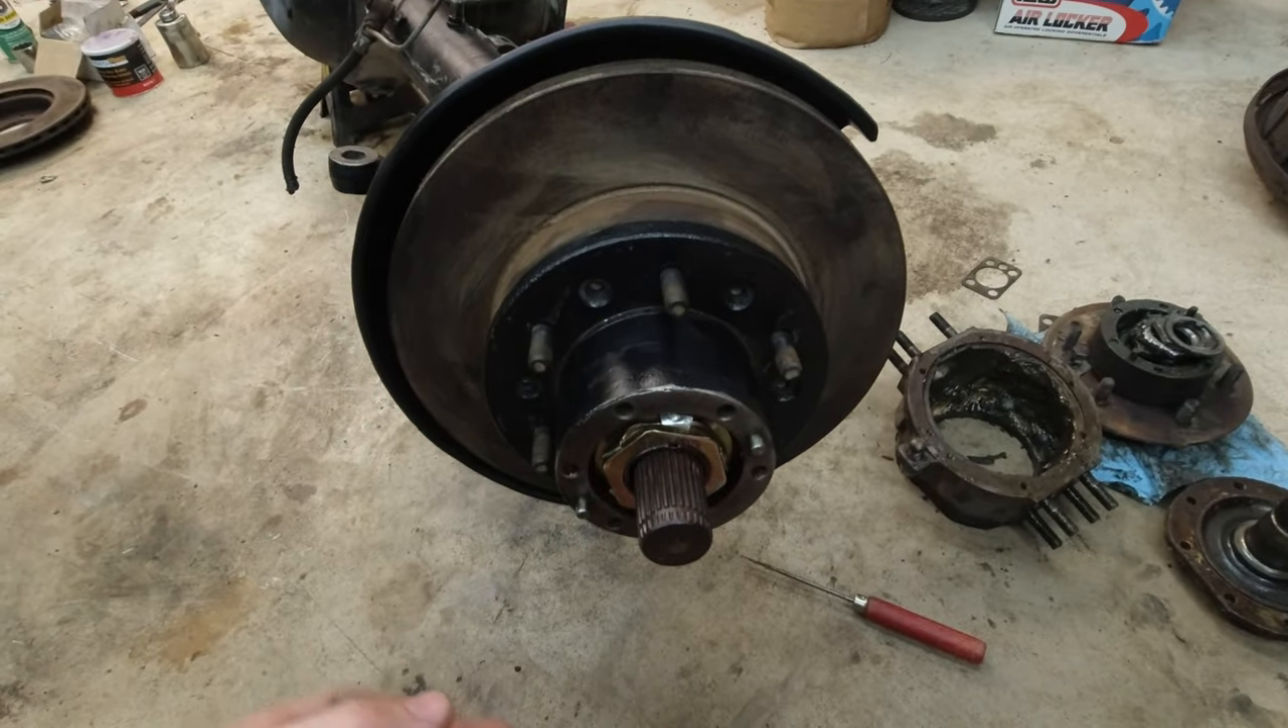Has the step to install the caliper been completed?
No.